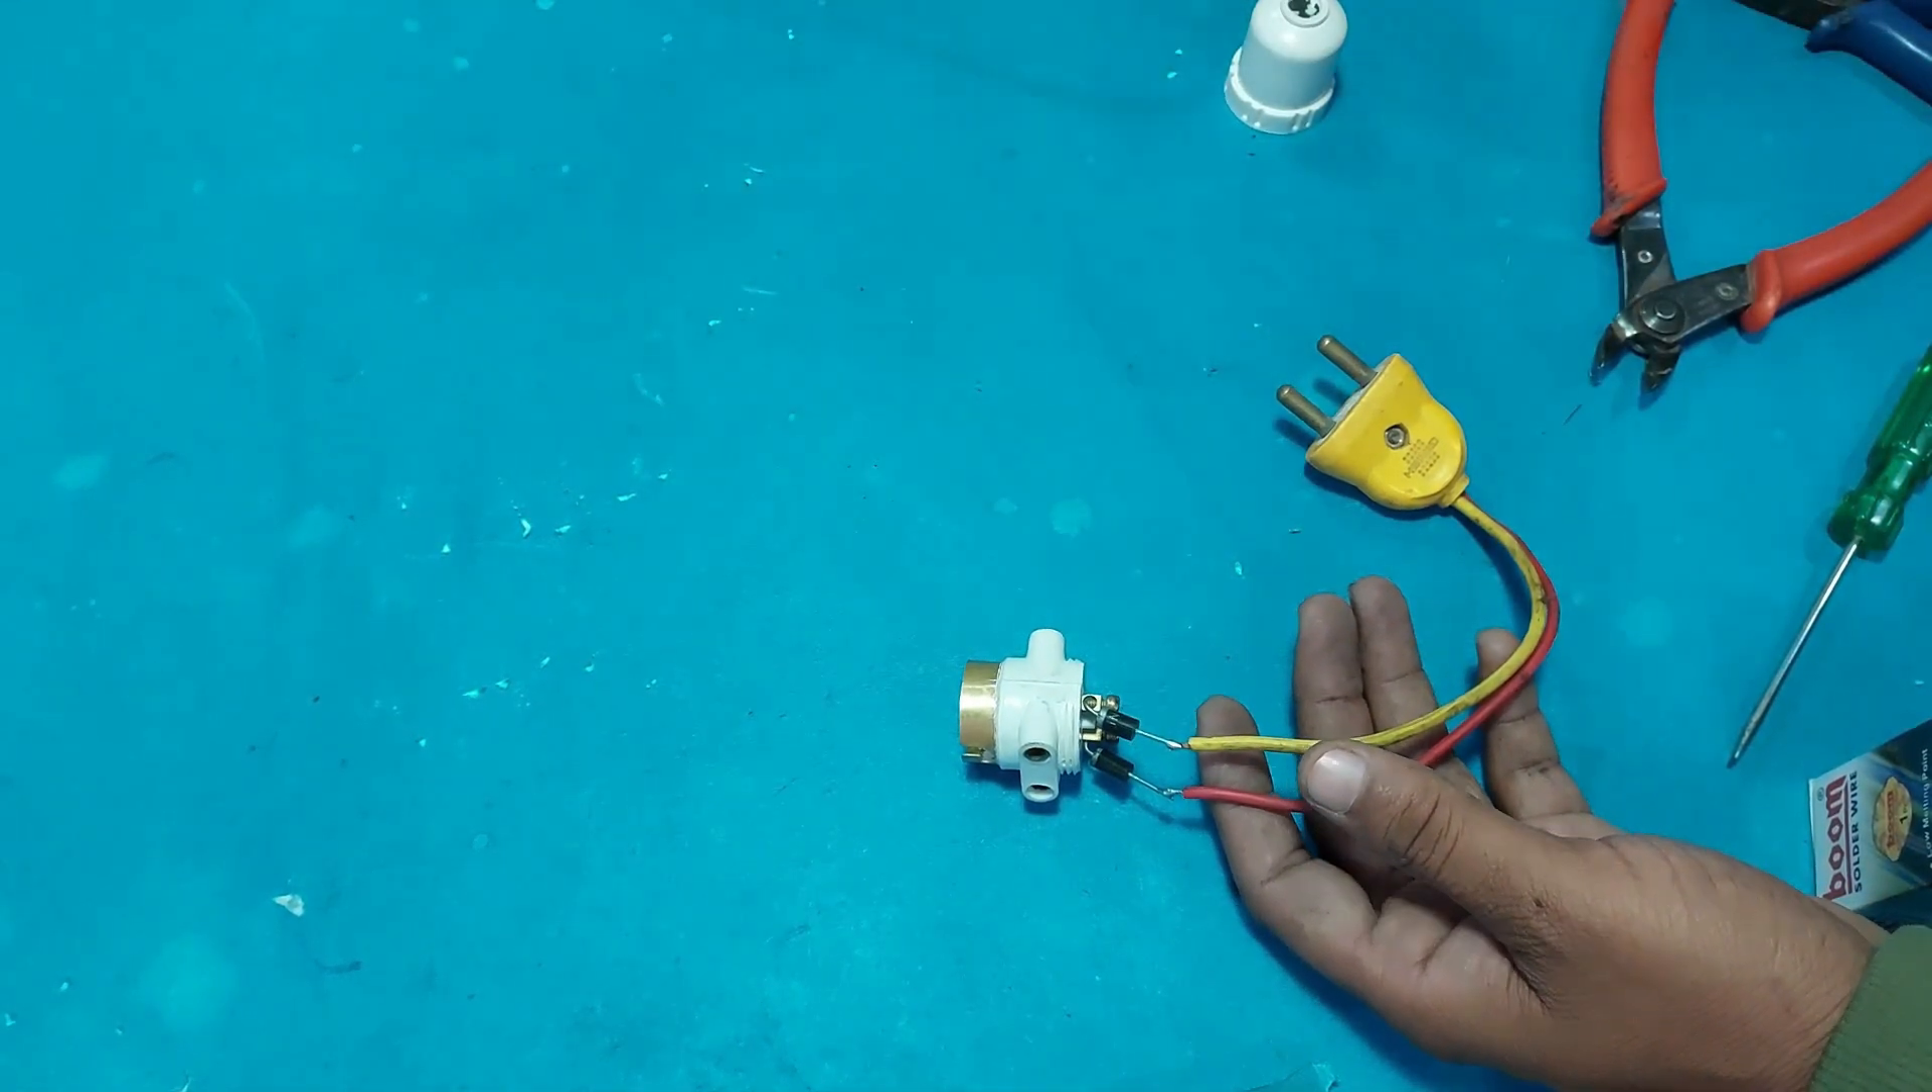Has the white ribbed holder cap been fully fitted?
No.